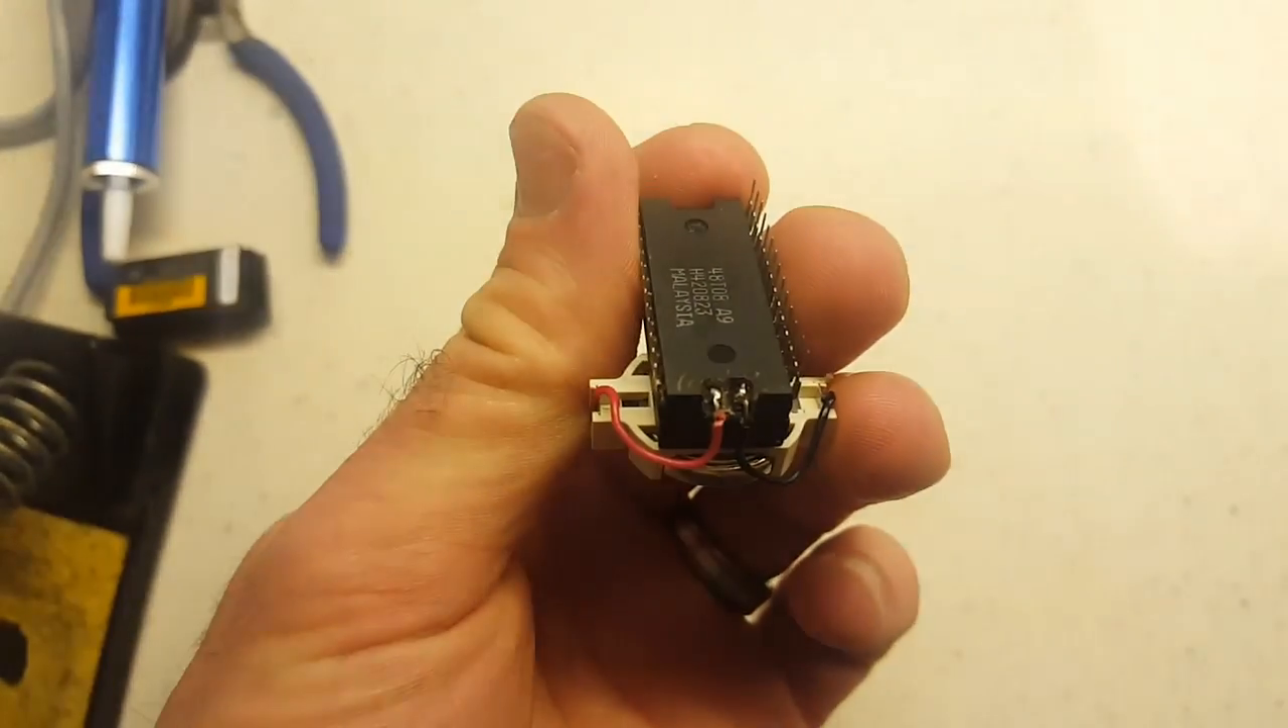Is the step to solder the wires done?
Yes.